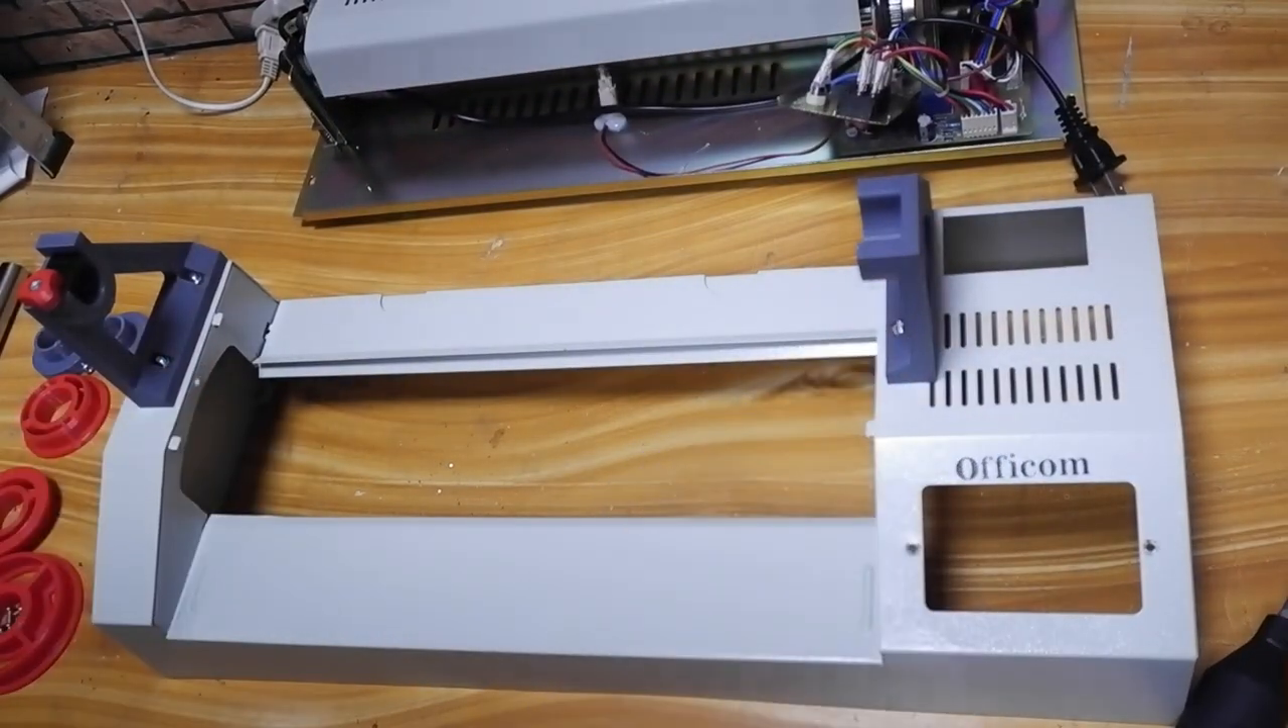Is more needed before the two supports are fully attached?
No.